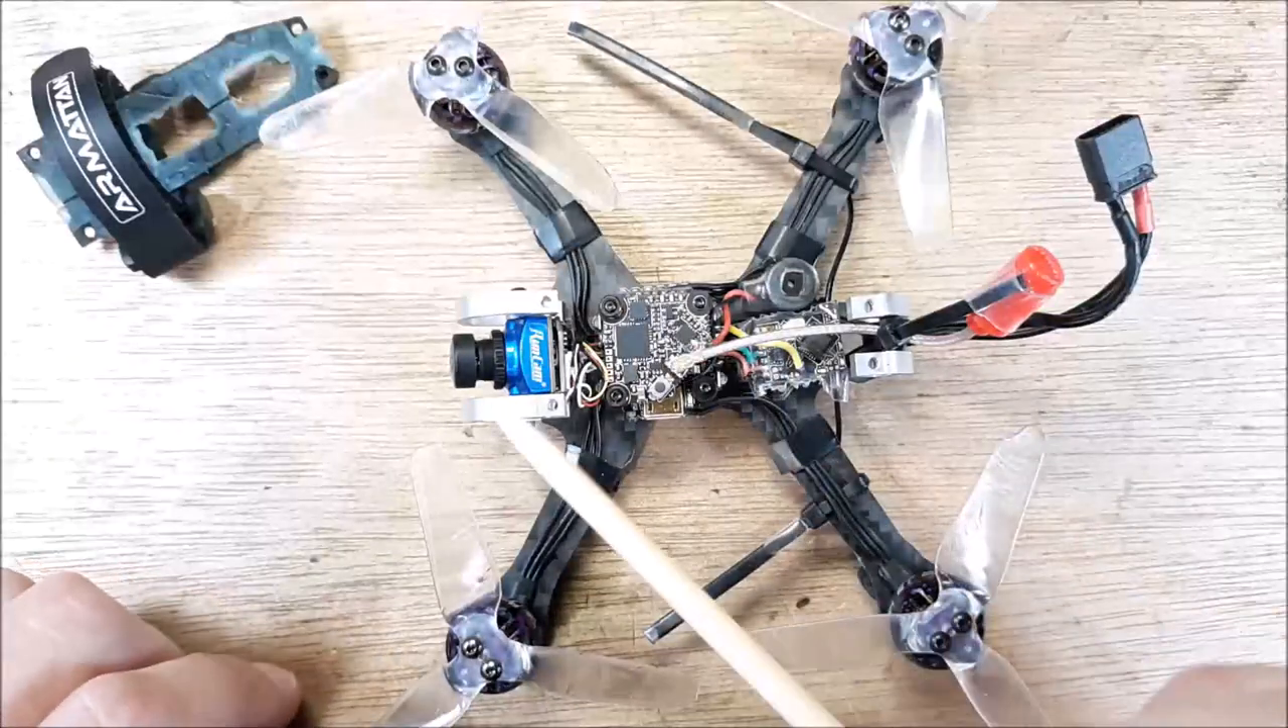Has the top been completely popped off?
Yes.